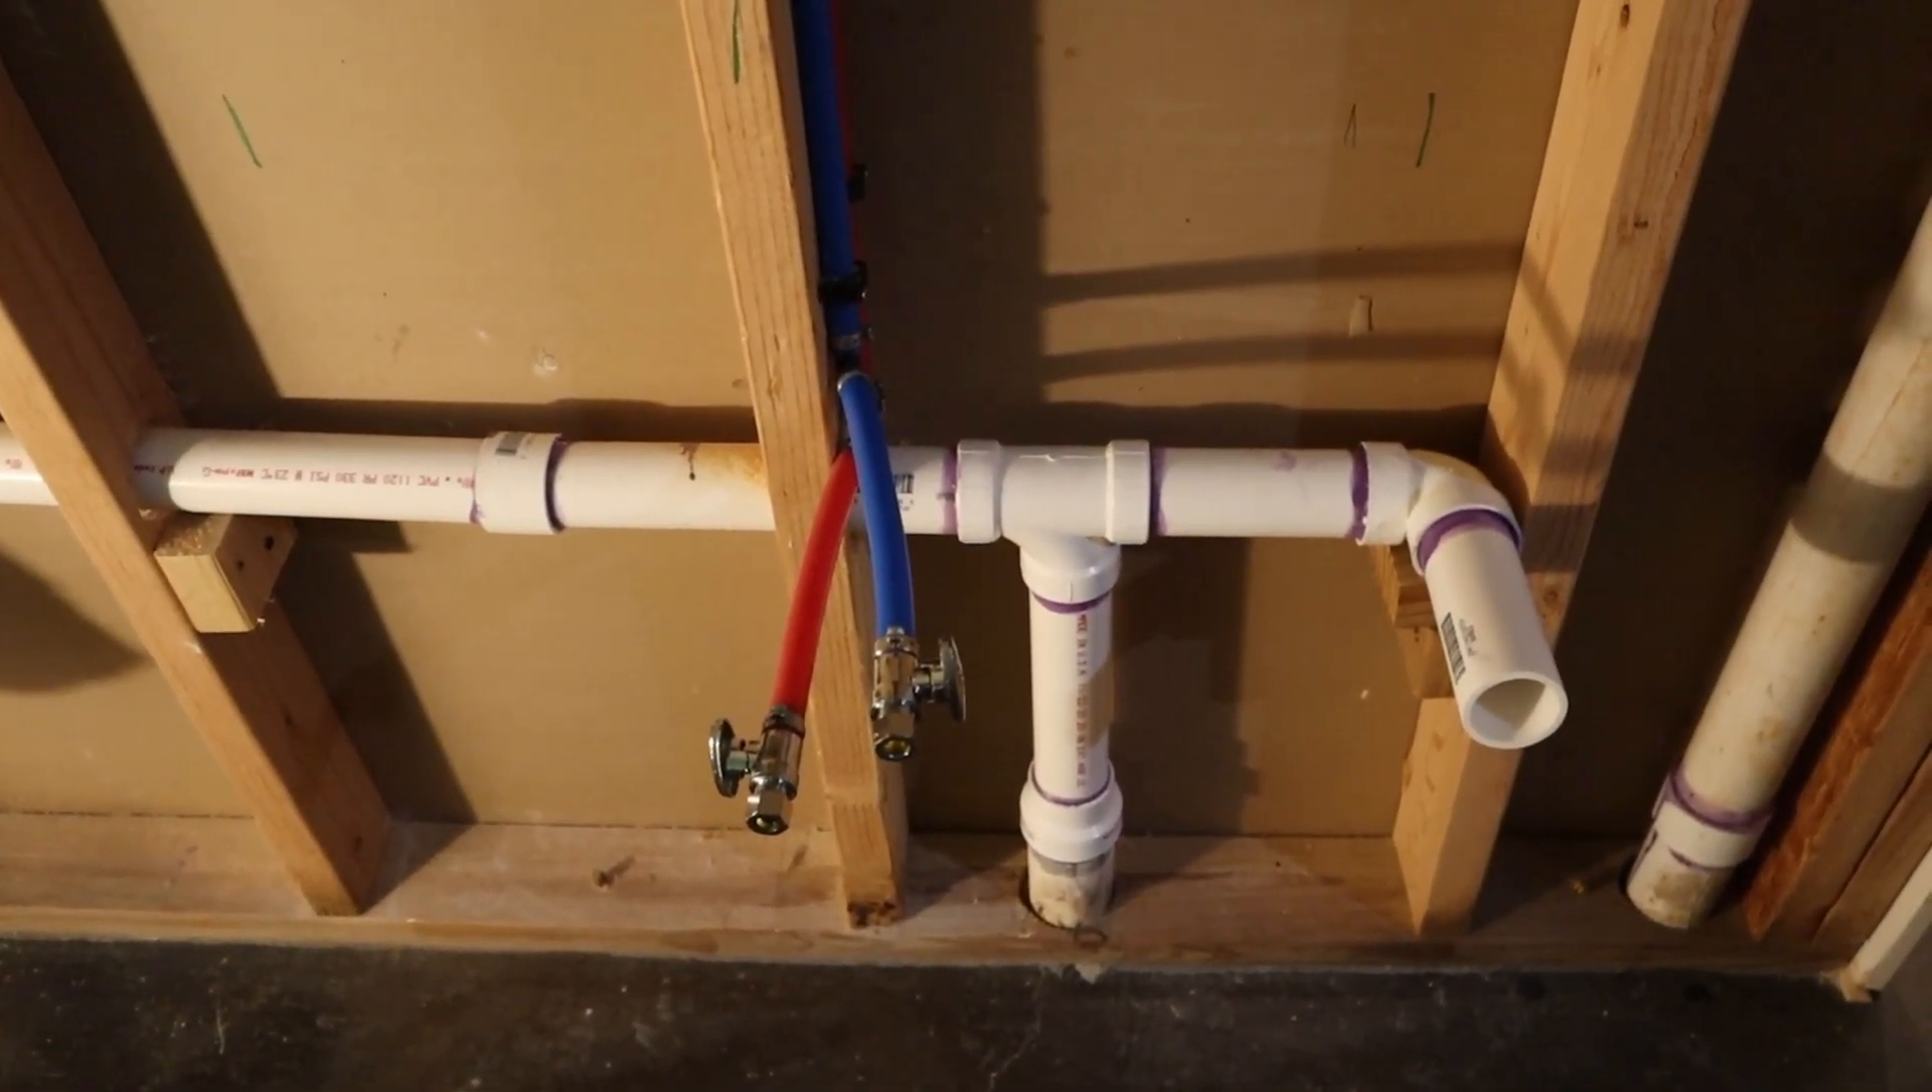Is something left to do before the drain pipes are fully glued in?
No.